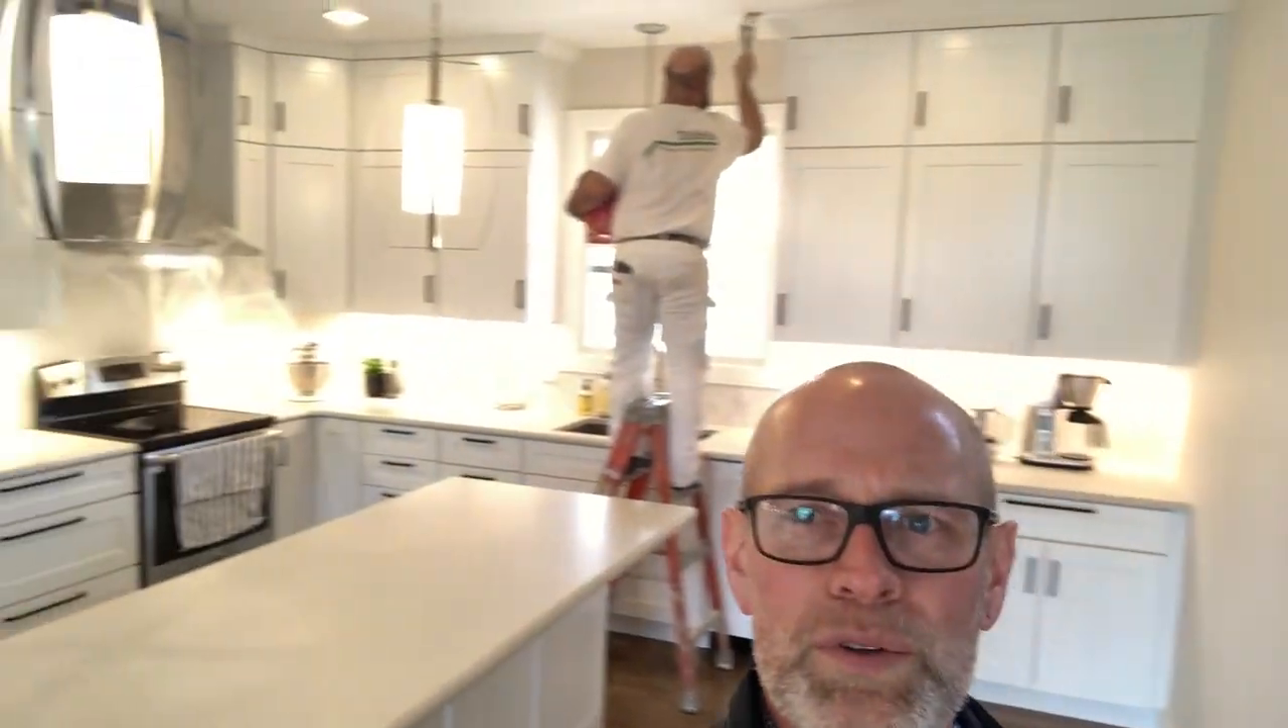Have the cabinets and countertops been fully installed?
Yes.